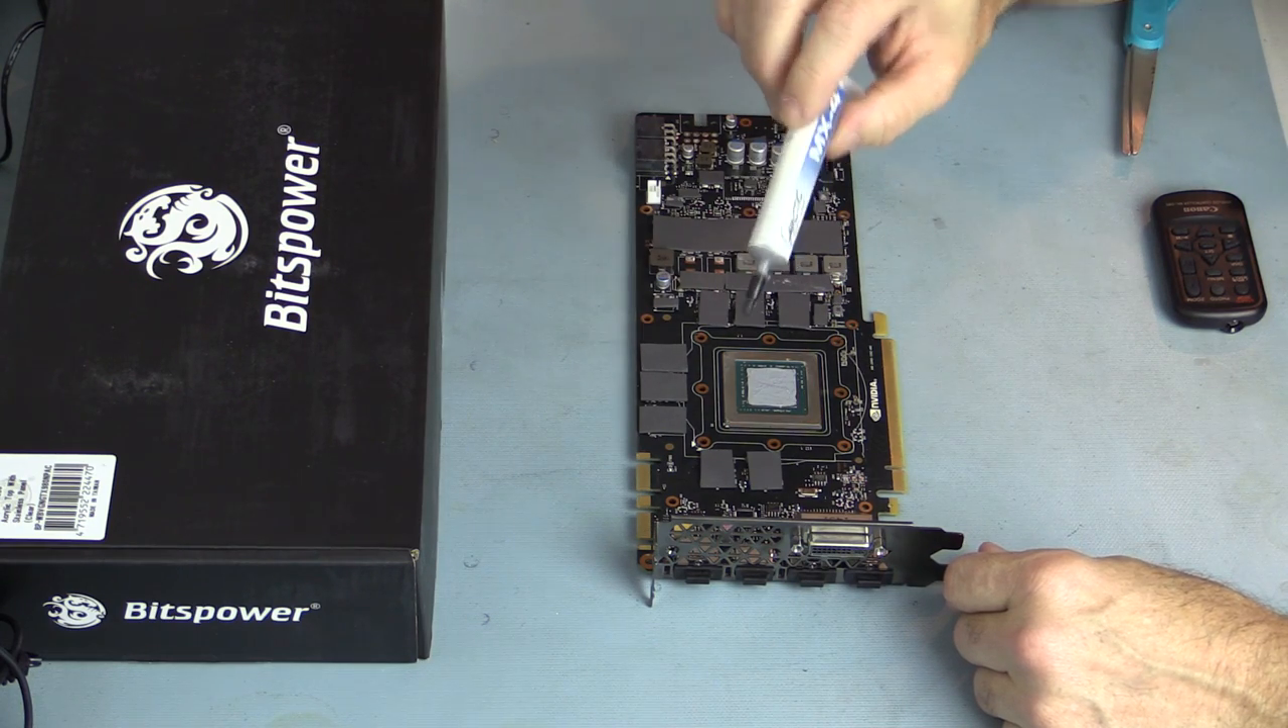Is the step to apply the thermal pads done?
Yes.